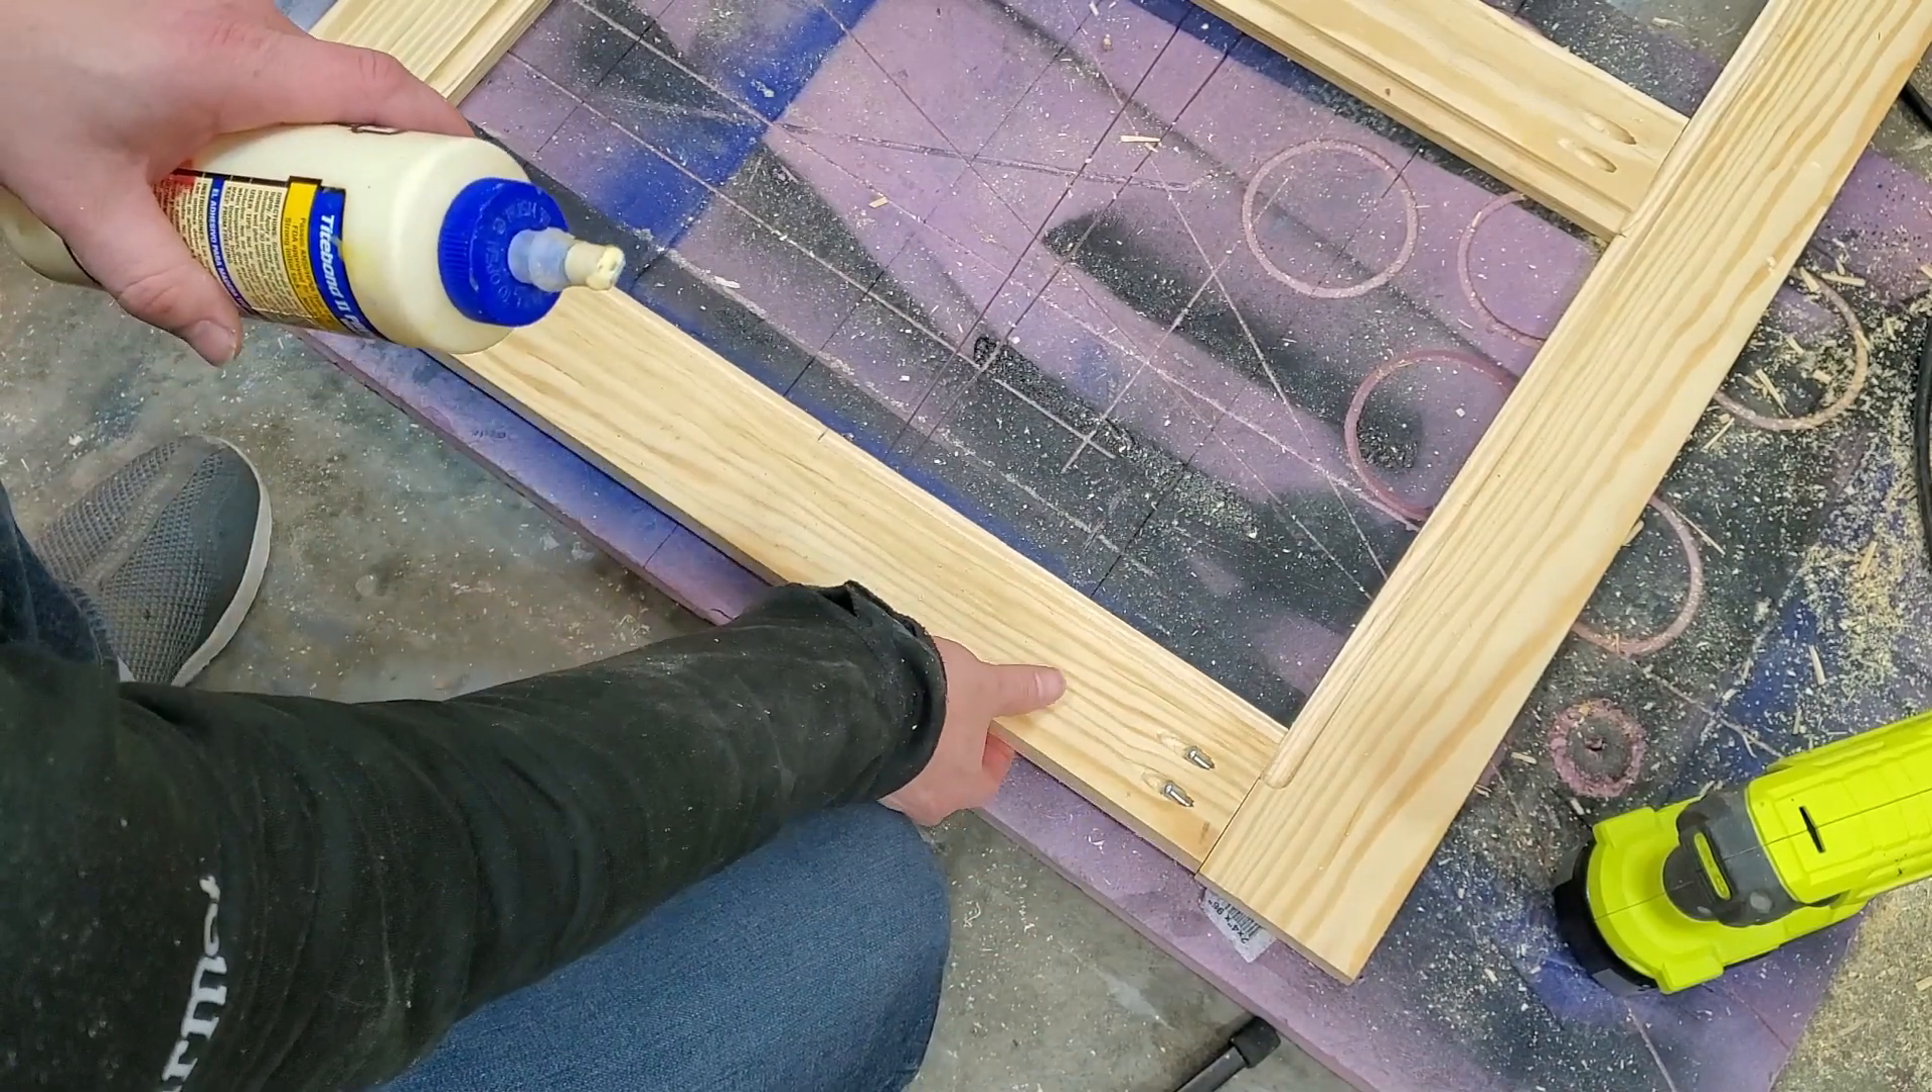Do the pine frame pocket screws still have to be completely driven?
Yes.